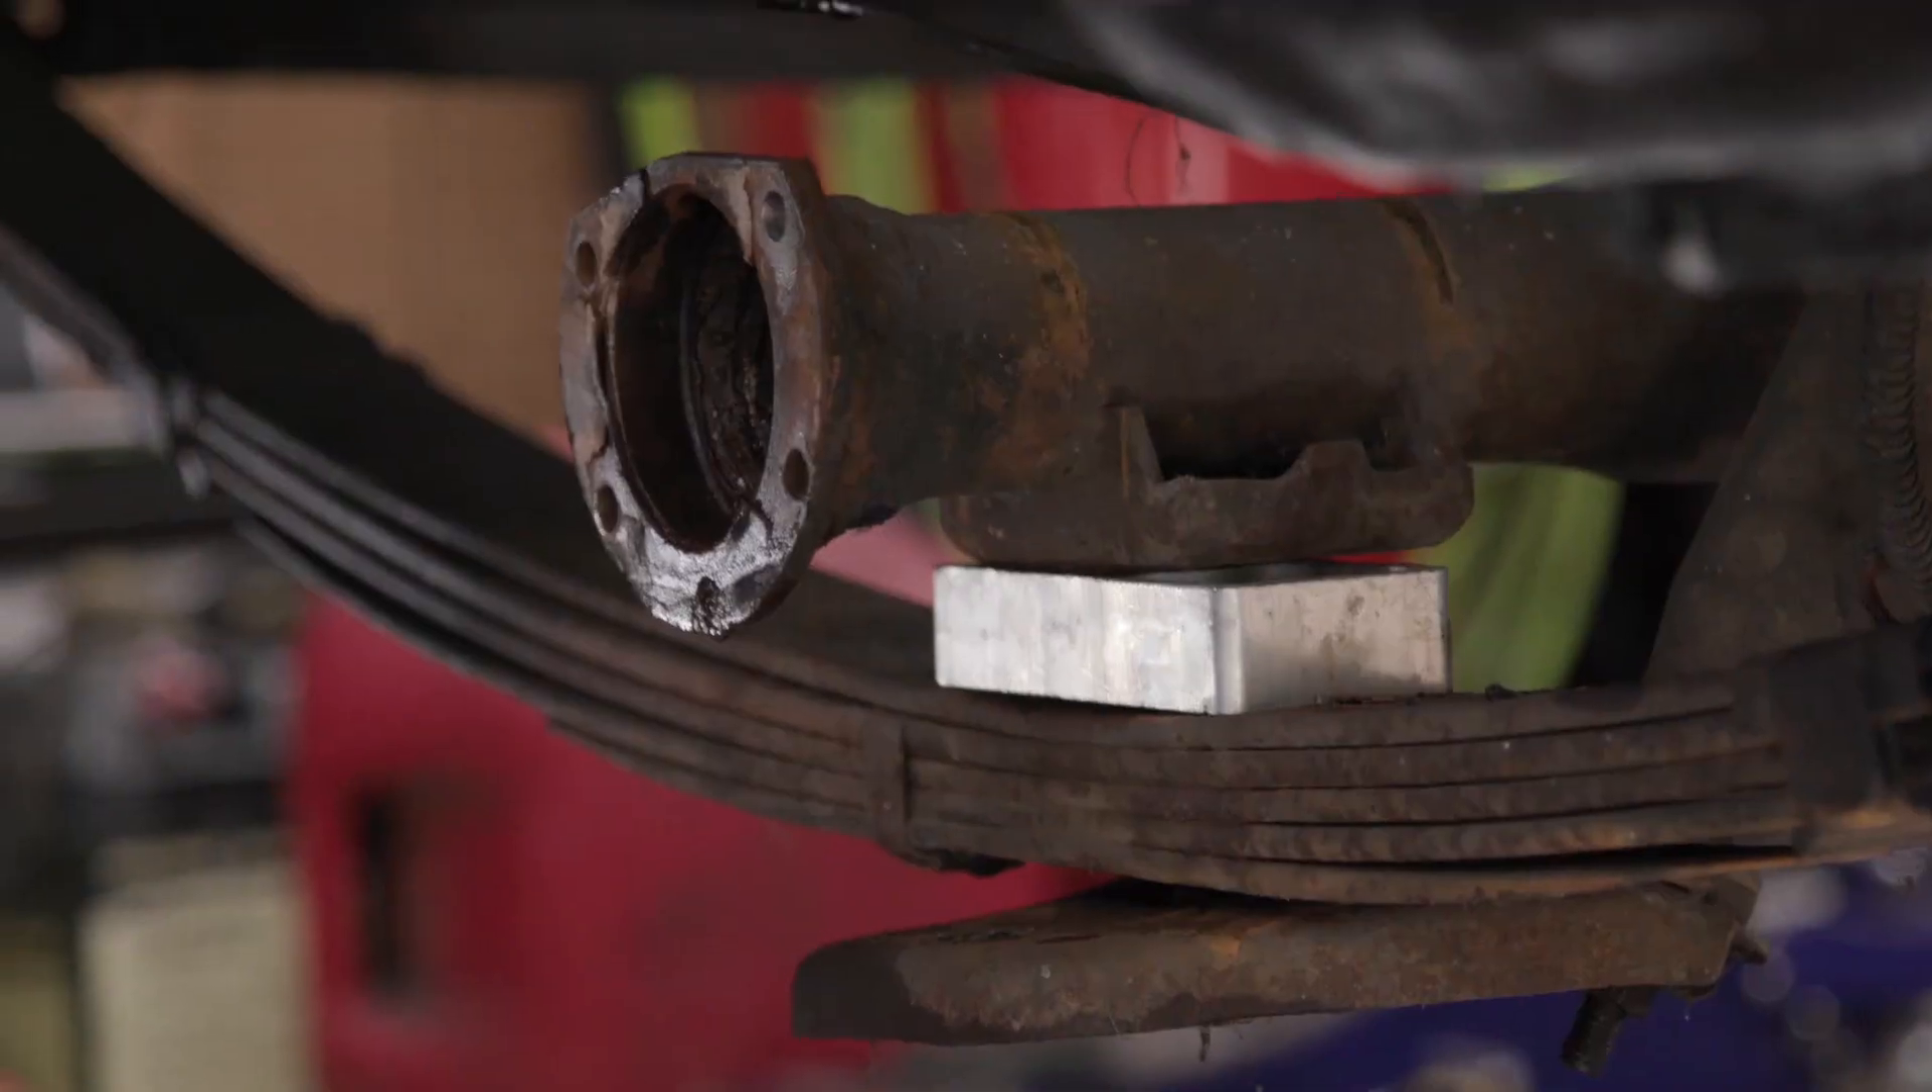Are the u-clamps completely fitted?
No.